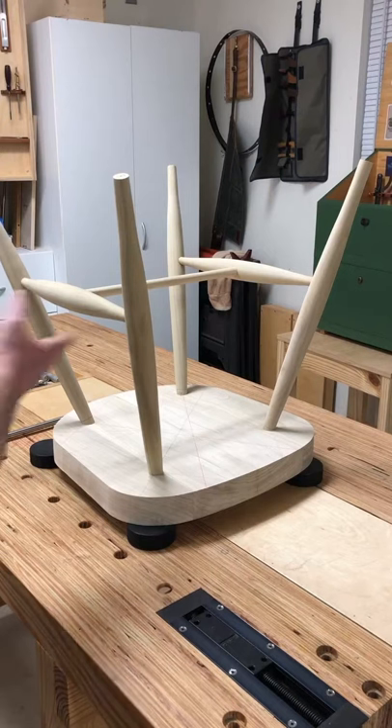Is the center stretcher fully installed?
Yes.